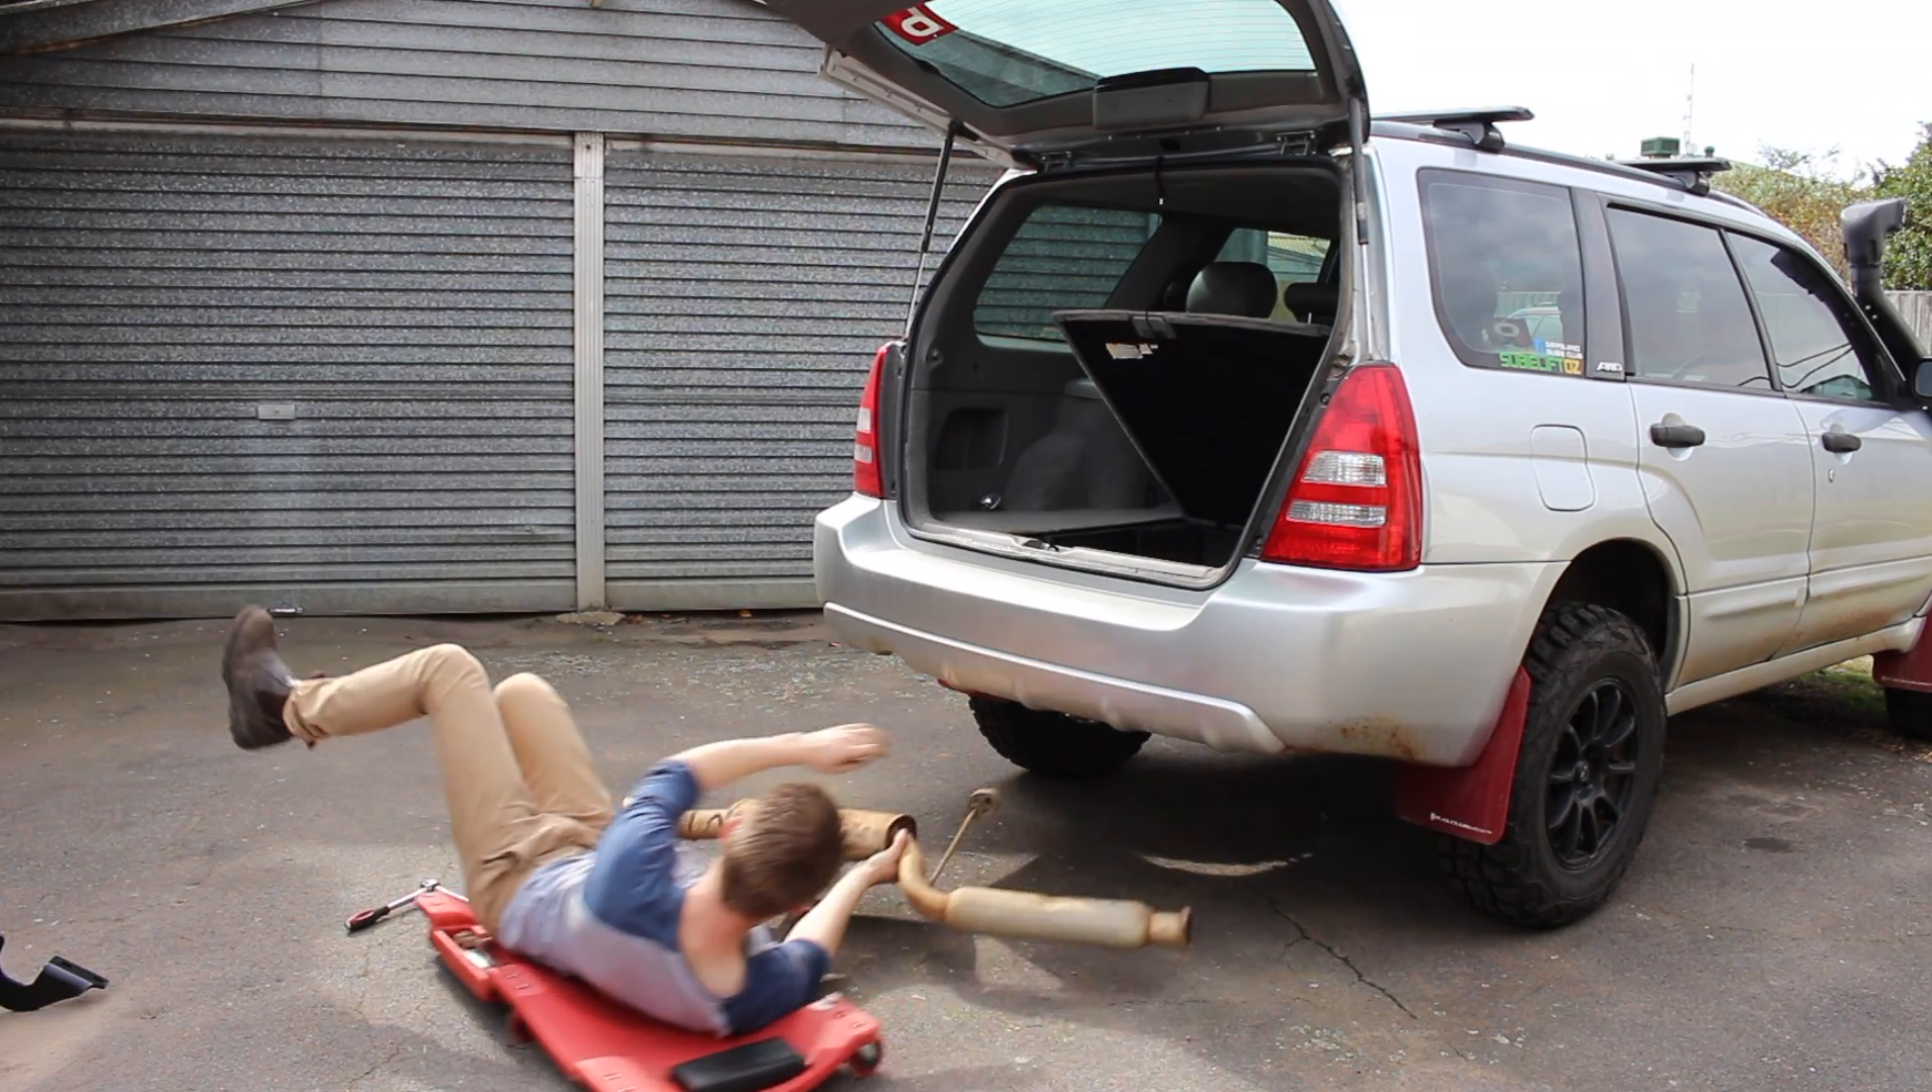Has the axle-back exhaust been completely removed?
Yes.